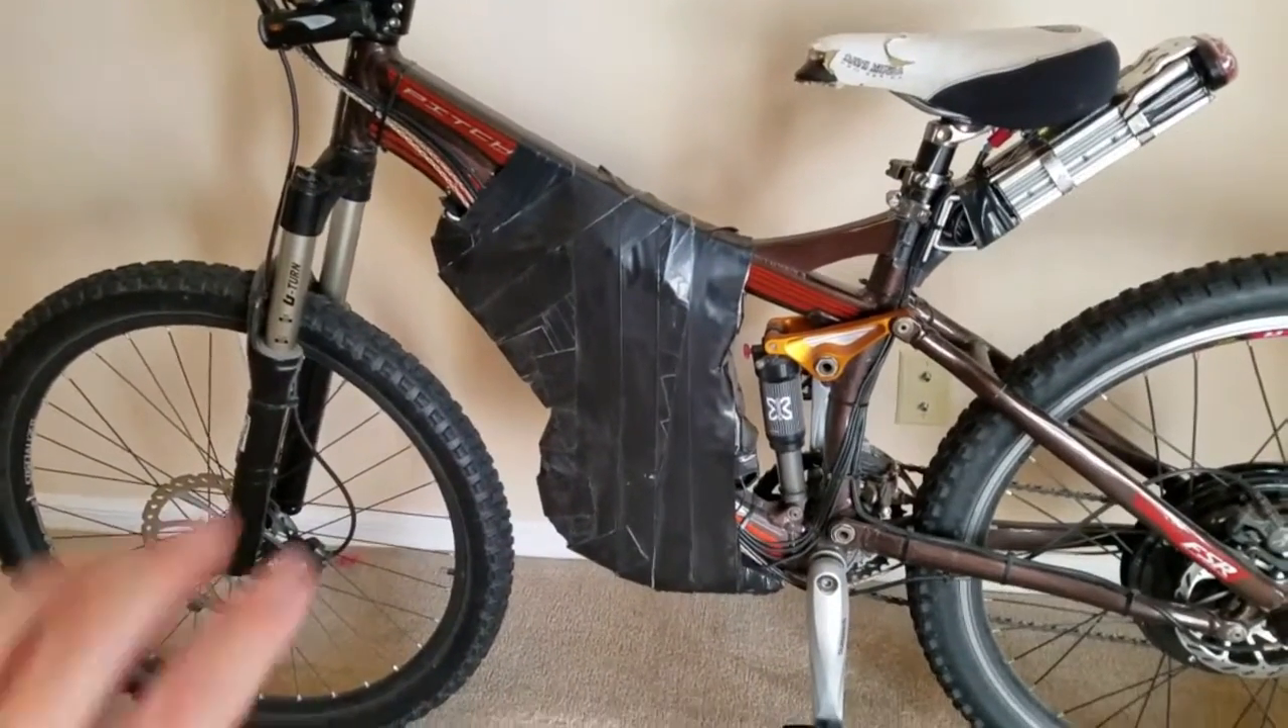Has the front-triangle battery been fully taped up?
Yes.